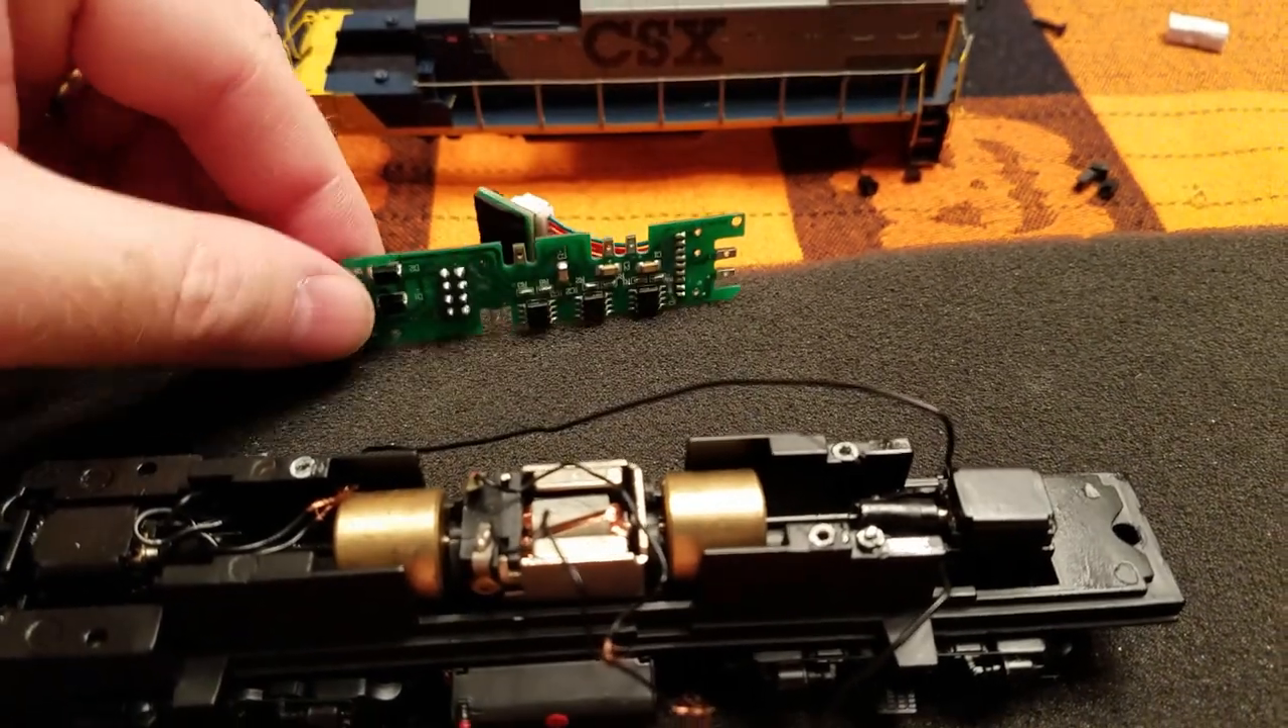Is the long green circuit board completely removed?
Yes.